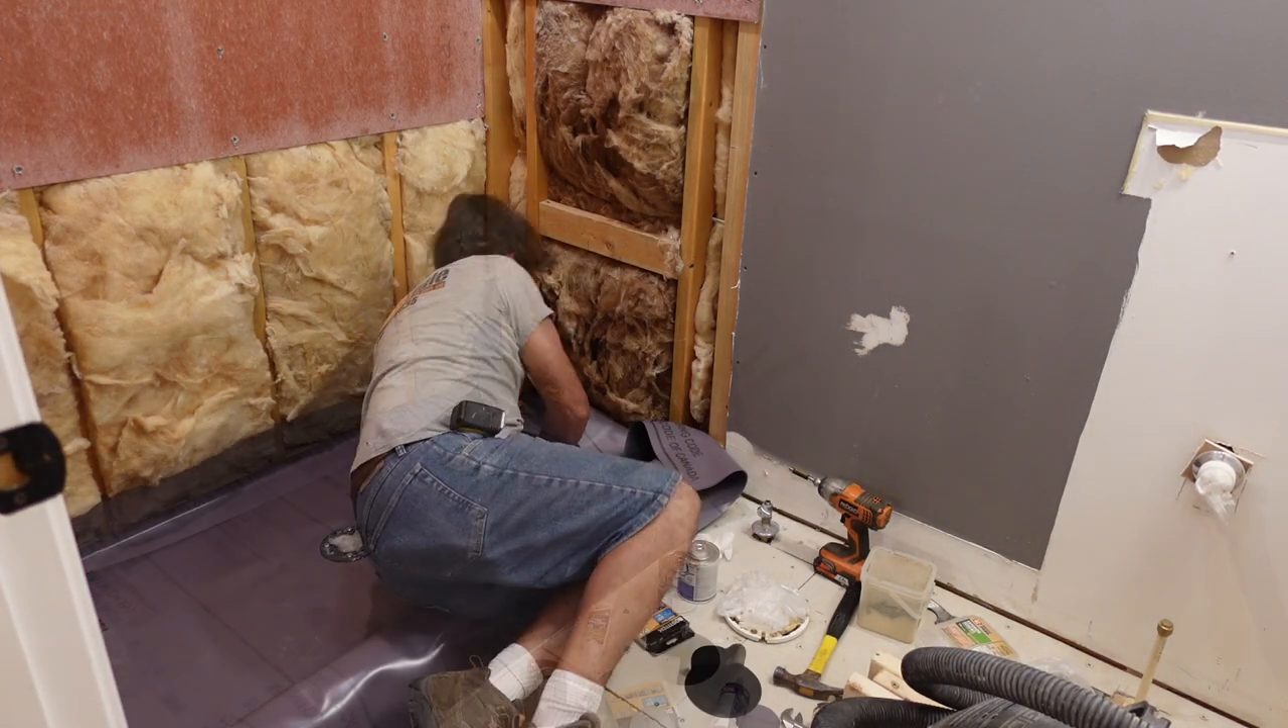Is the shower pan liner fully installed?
No.